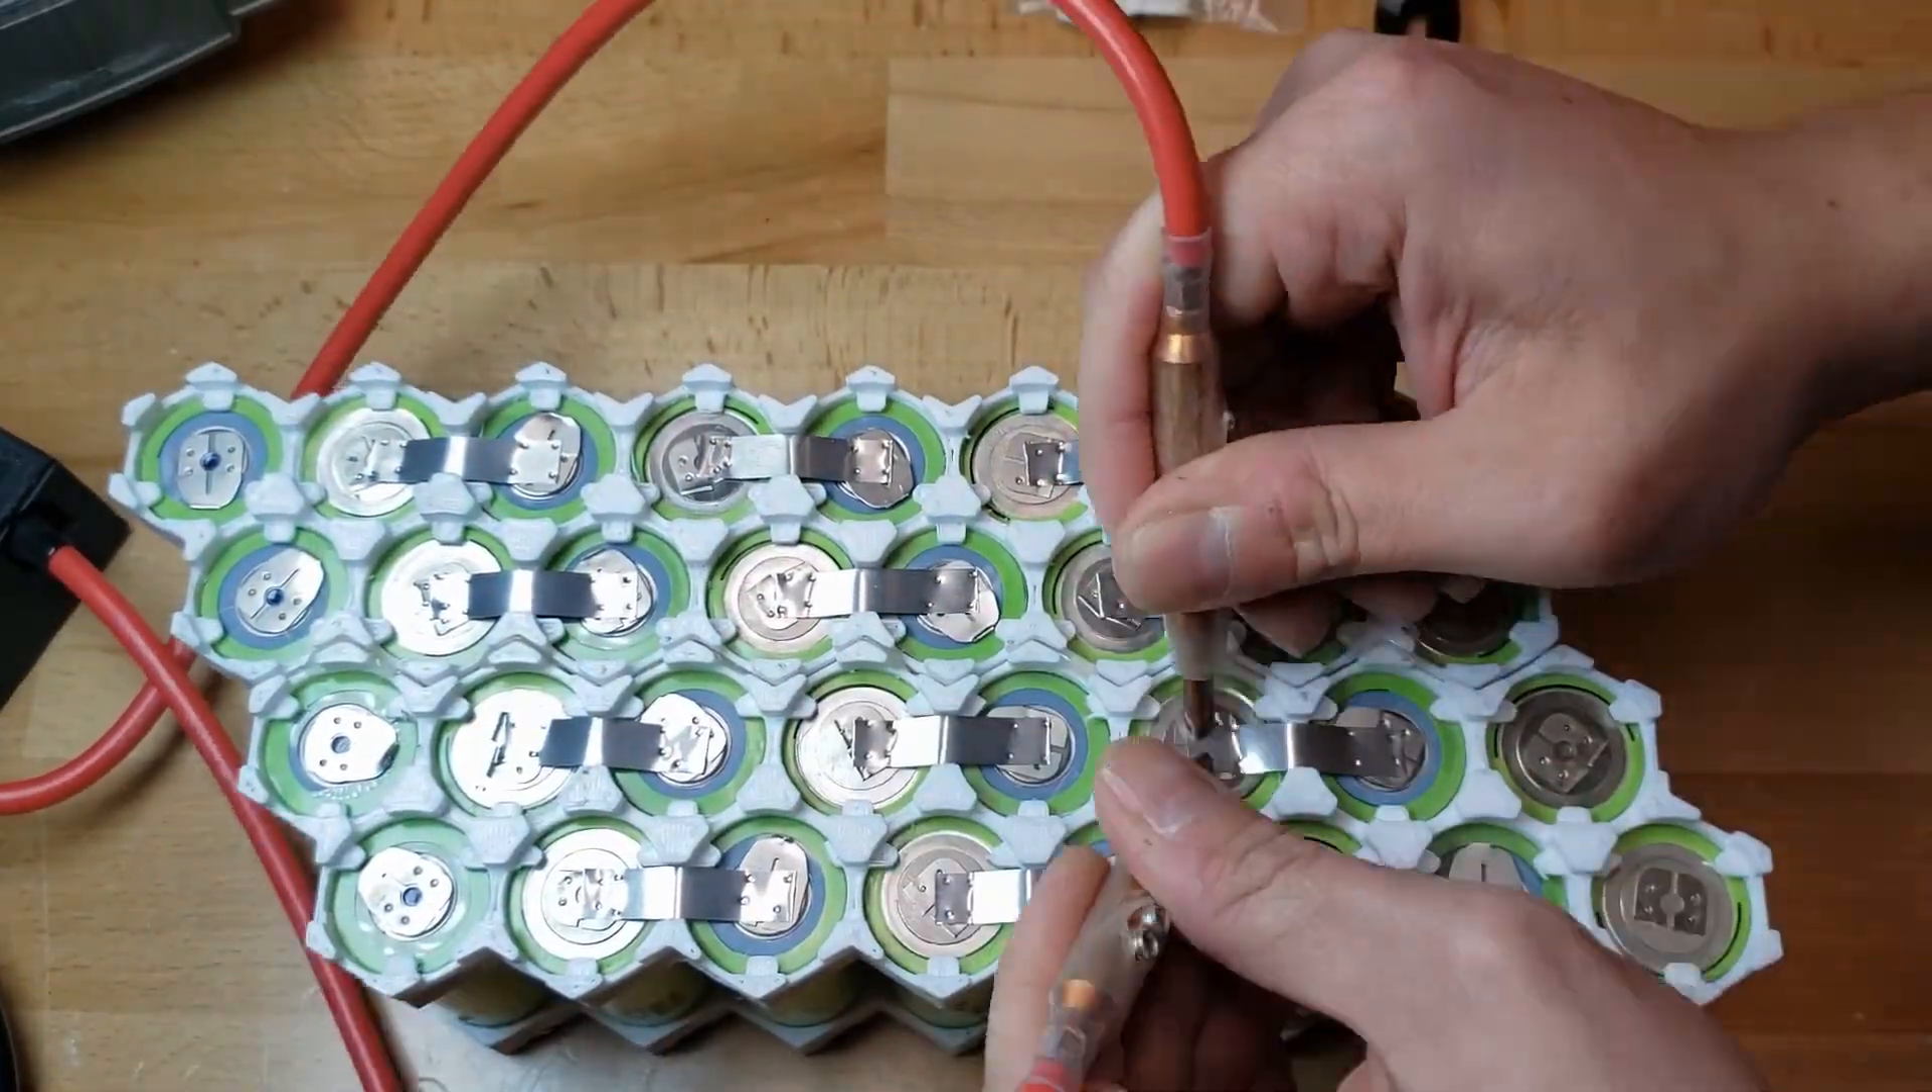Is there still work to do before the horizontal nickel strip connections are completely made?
Yes.